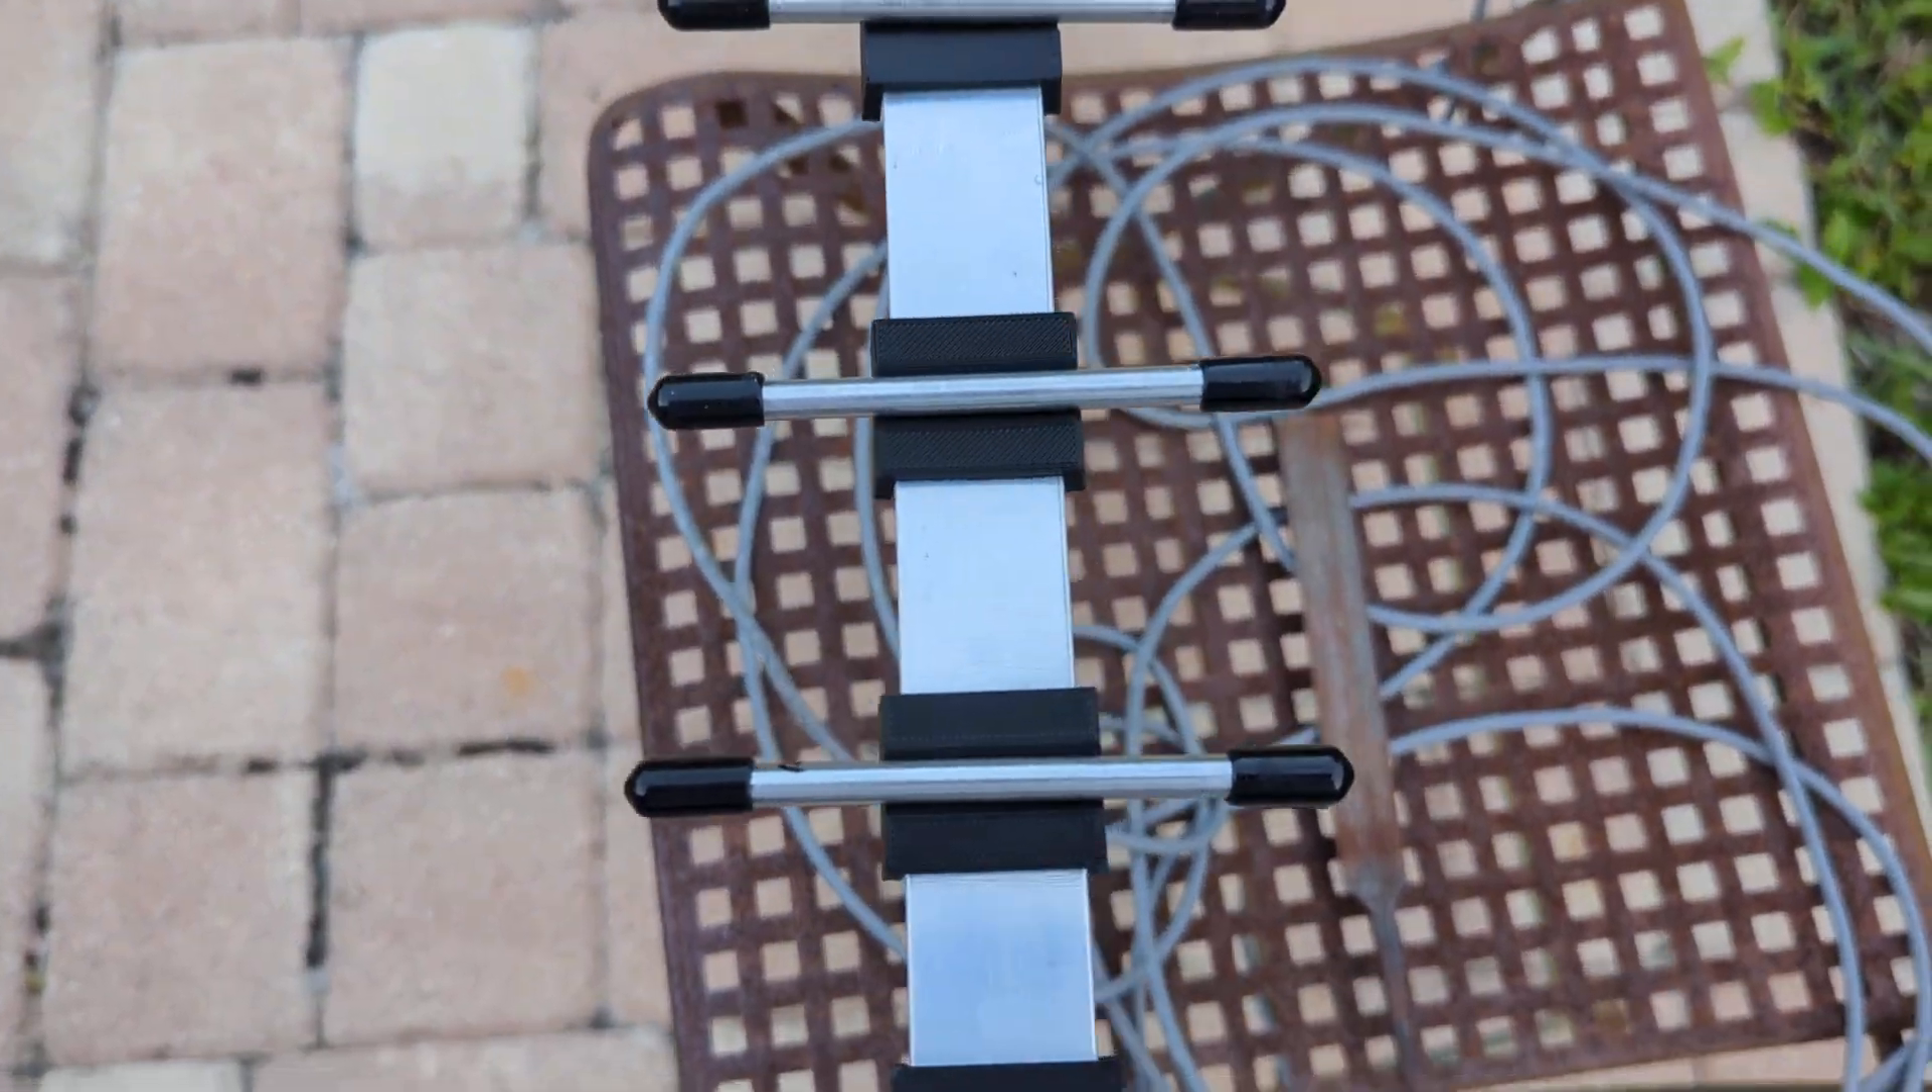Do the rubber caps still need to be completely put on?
No.